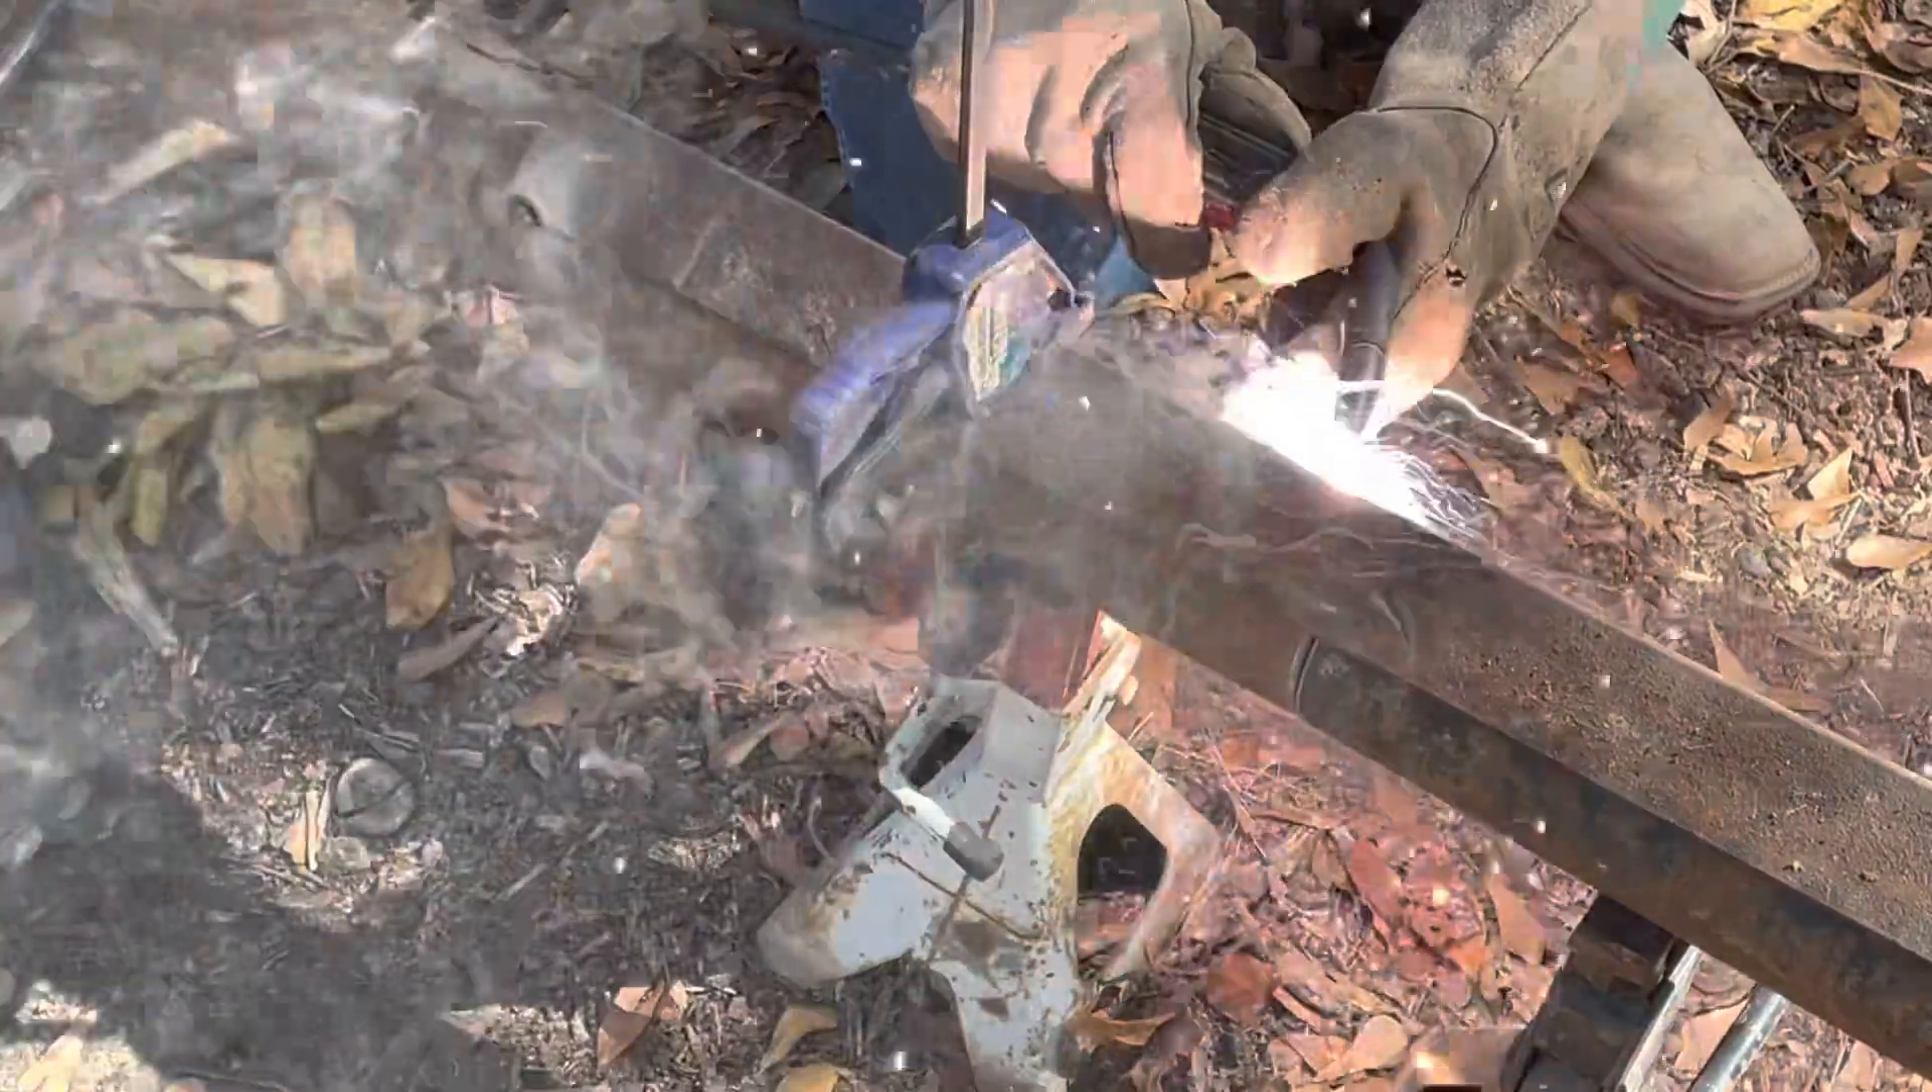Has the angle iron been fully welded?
No.